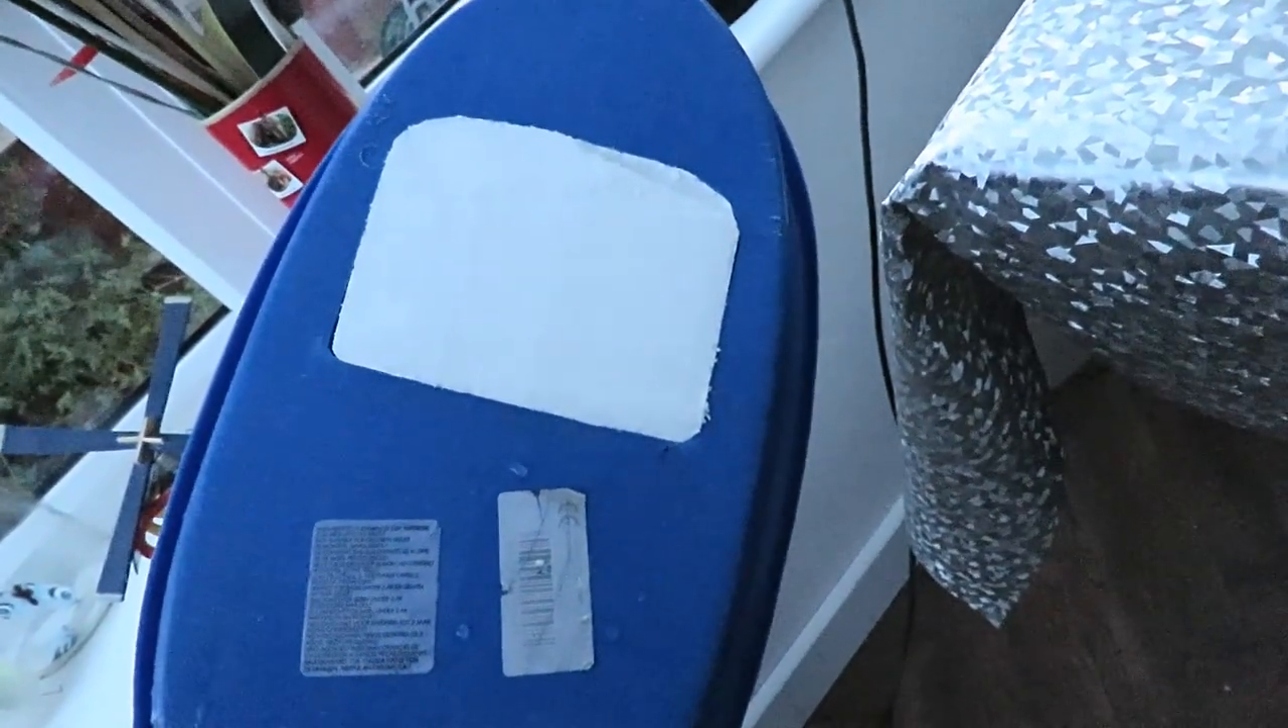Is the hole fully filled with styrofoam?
Yes.